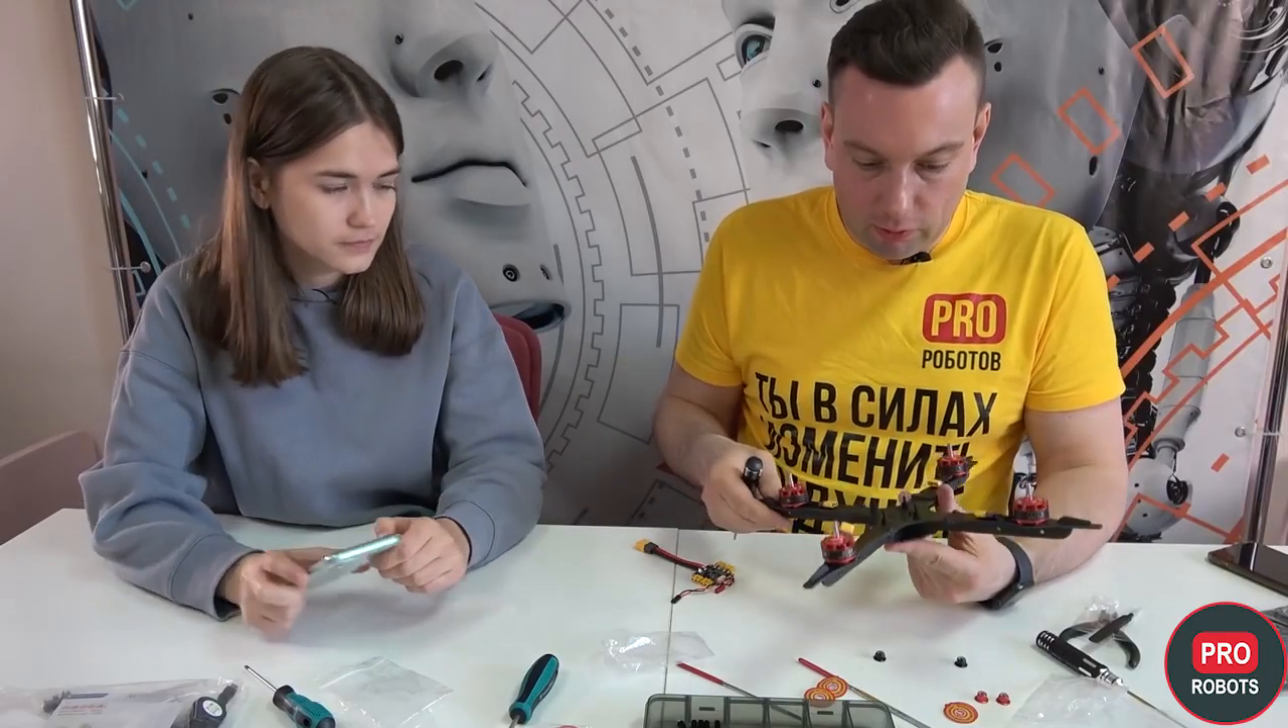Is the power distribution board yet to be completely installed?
Yes.